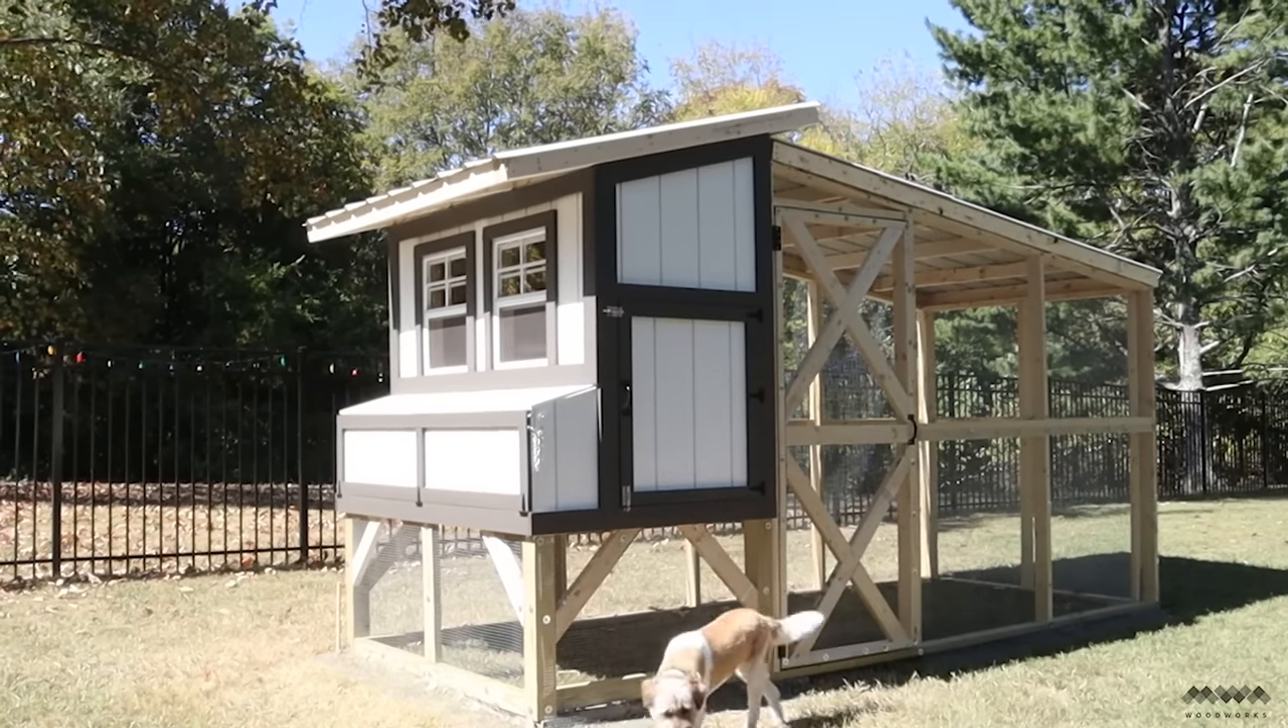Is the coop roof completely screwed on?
Yes.